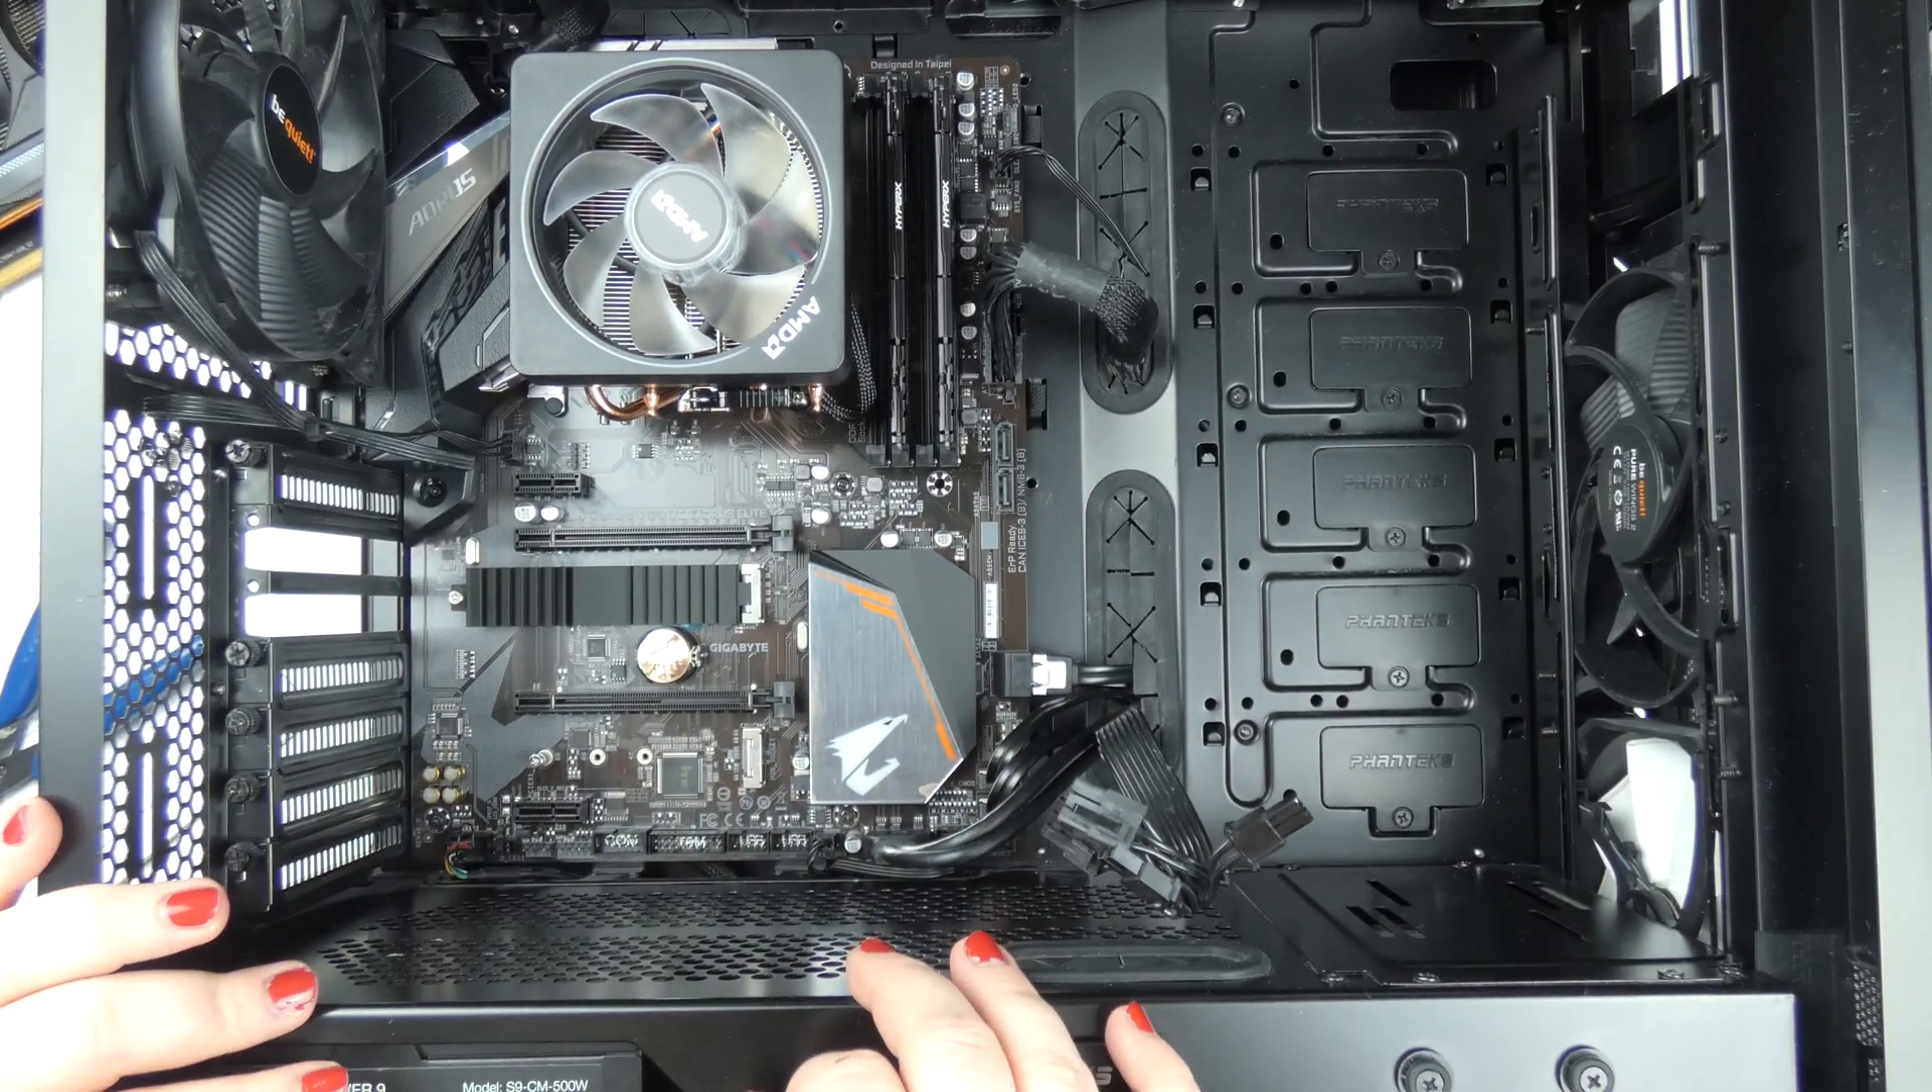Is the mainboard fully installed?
Yes.